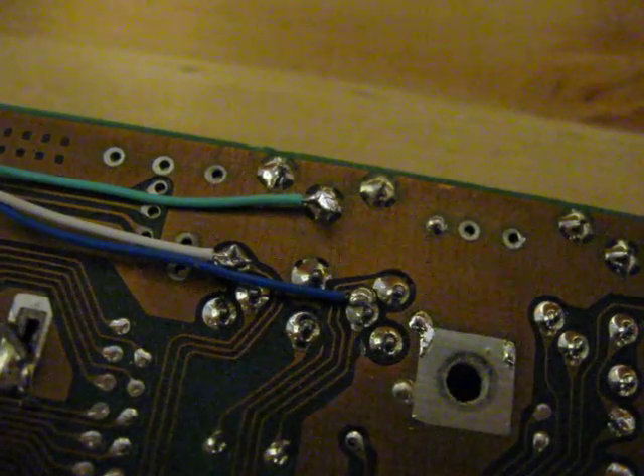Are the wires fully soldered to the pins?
Yes.